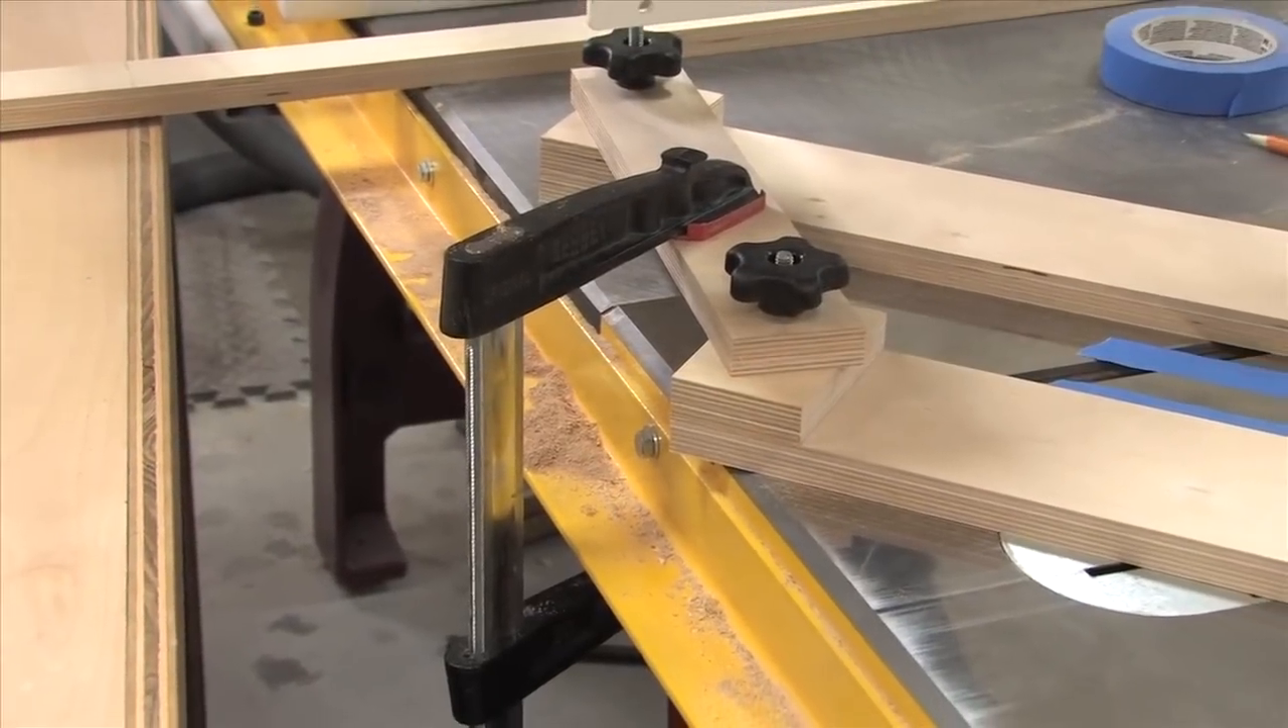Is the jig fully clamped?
Yes.